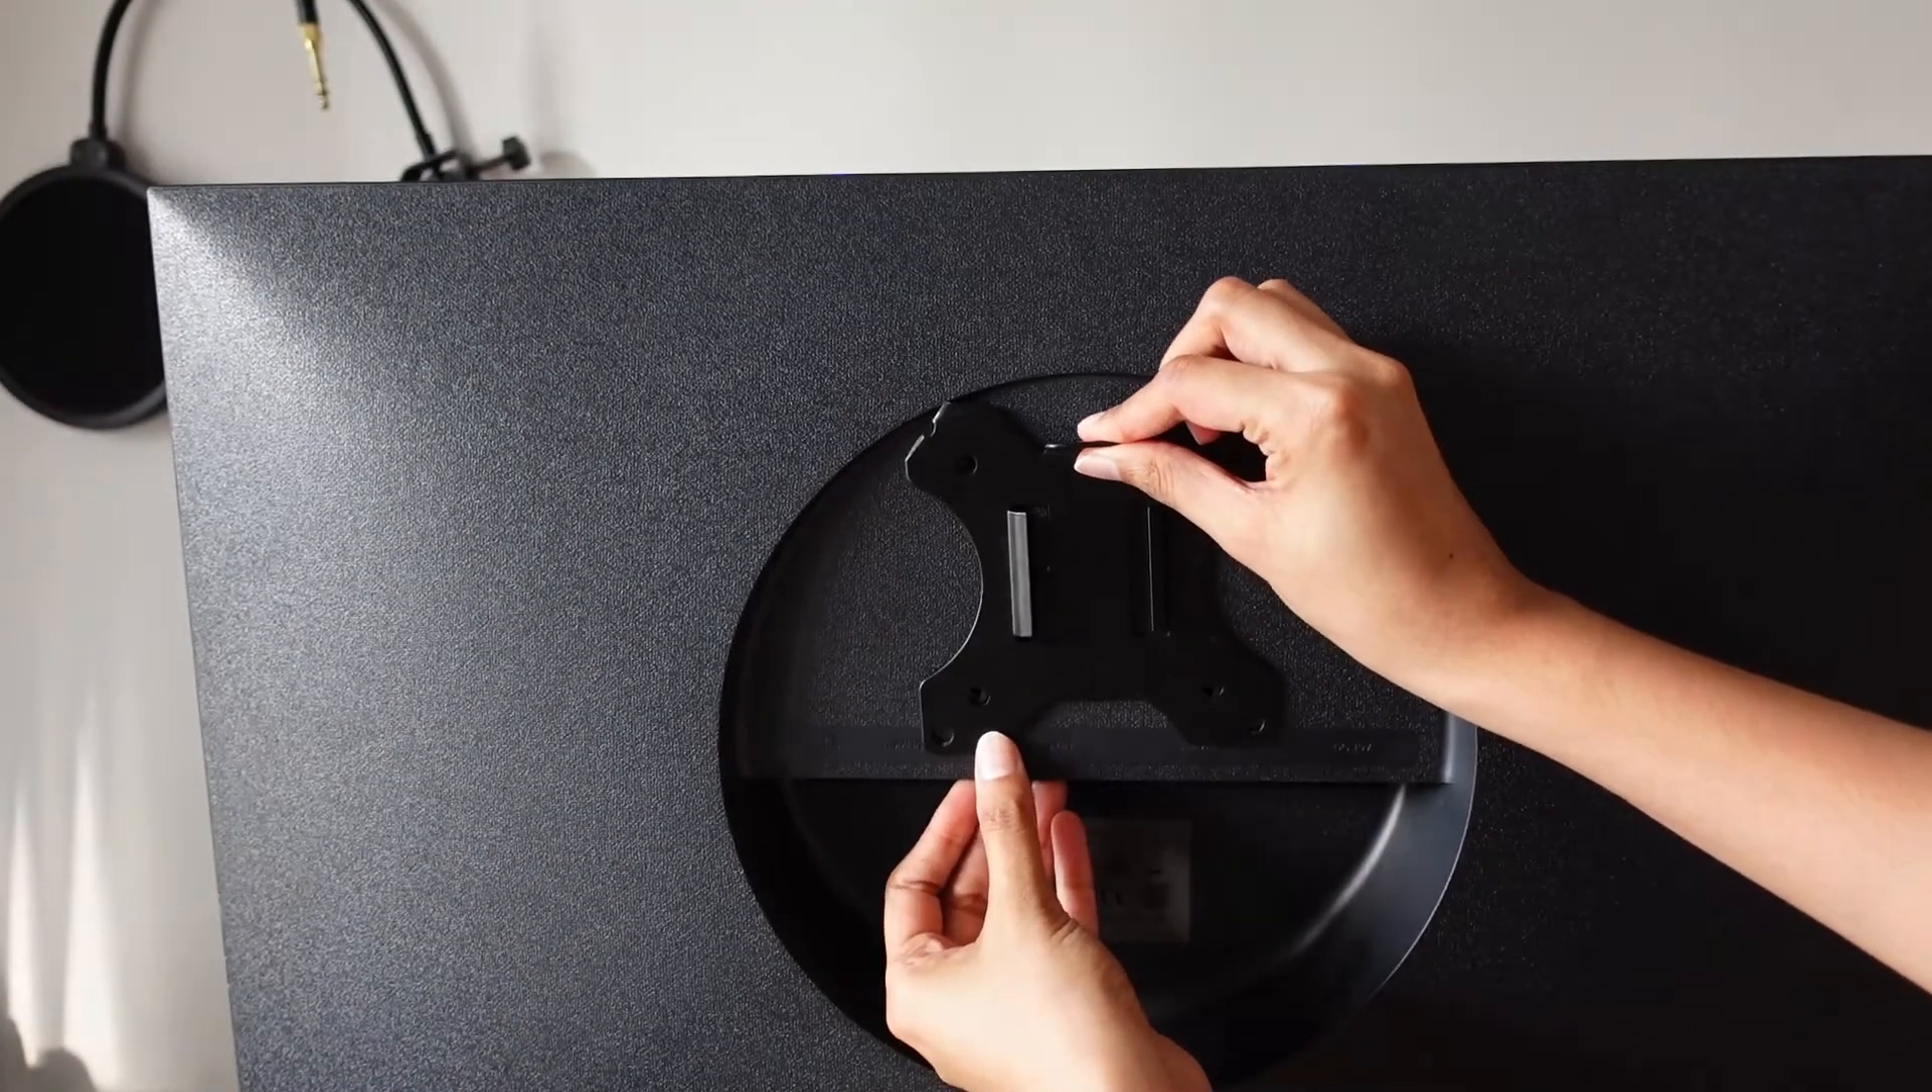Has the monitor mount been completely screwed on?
No.